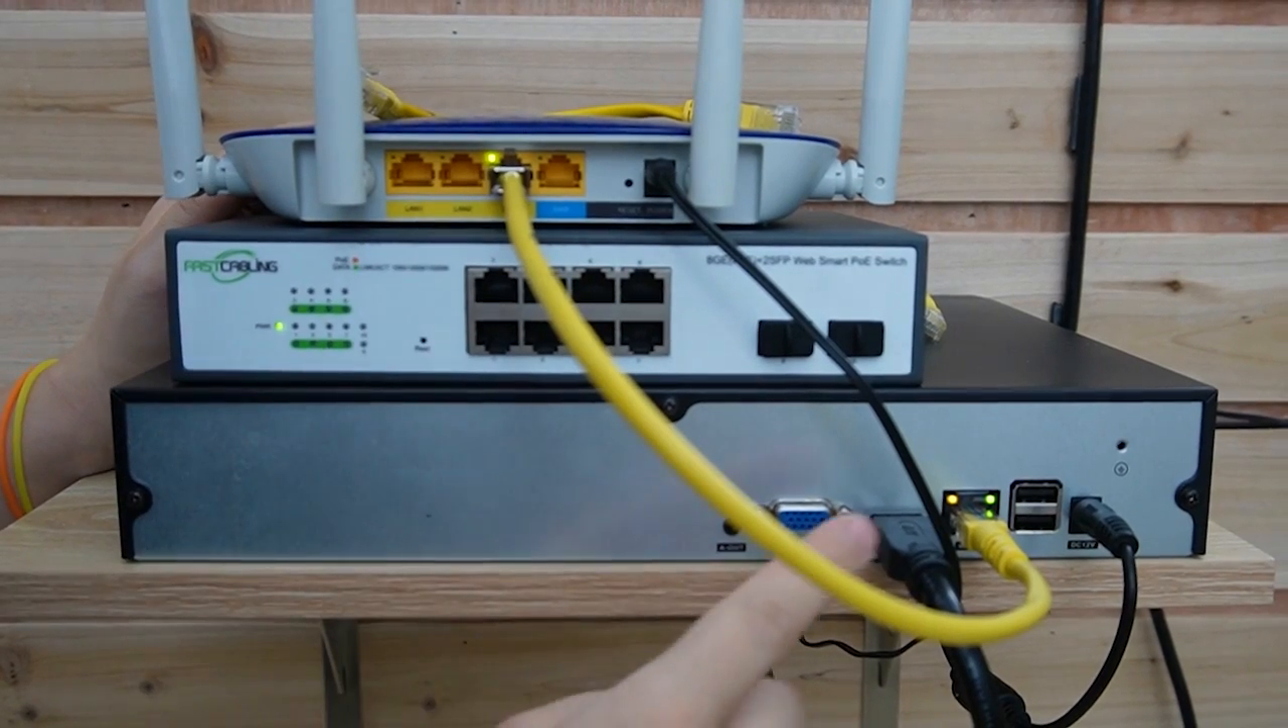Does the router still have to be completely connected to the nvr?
No.